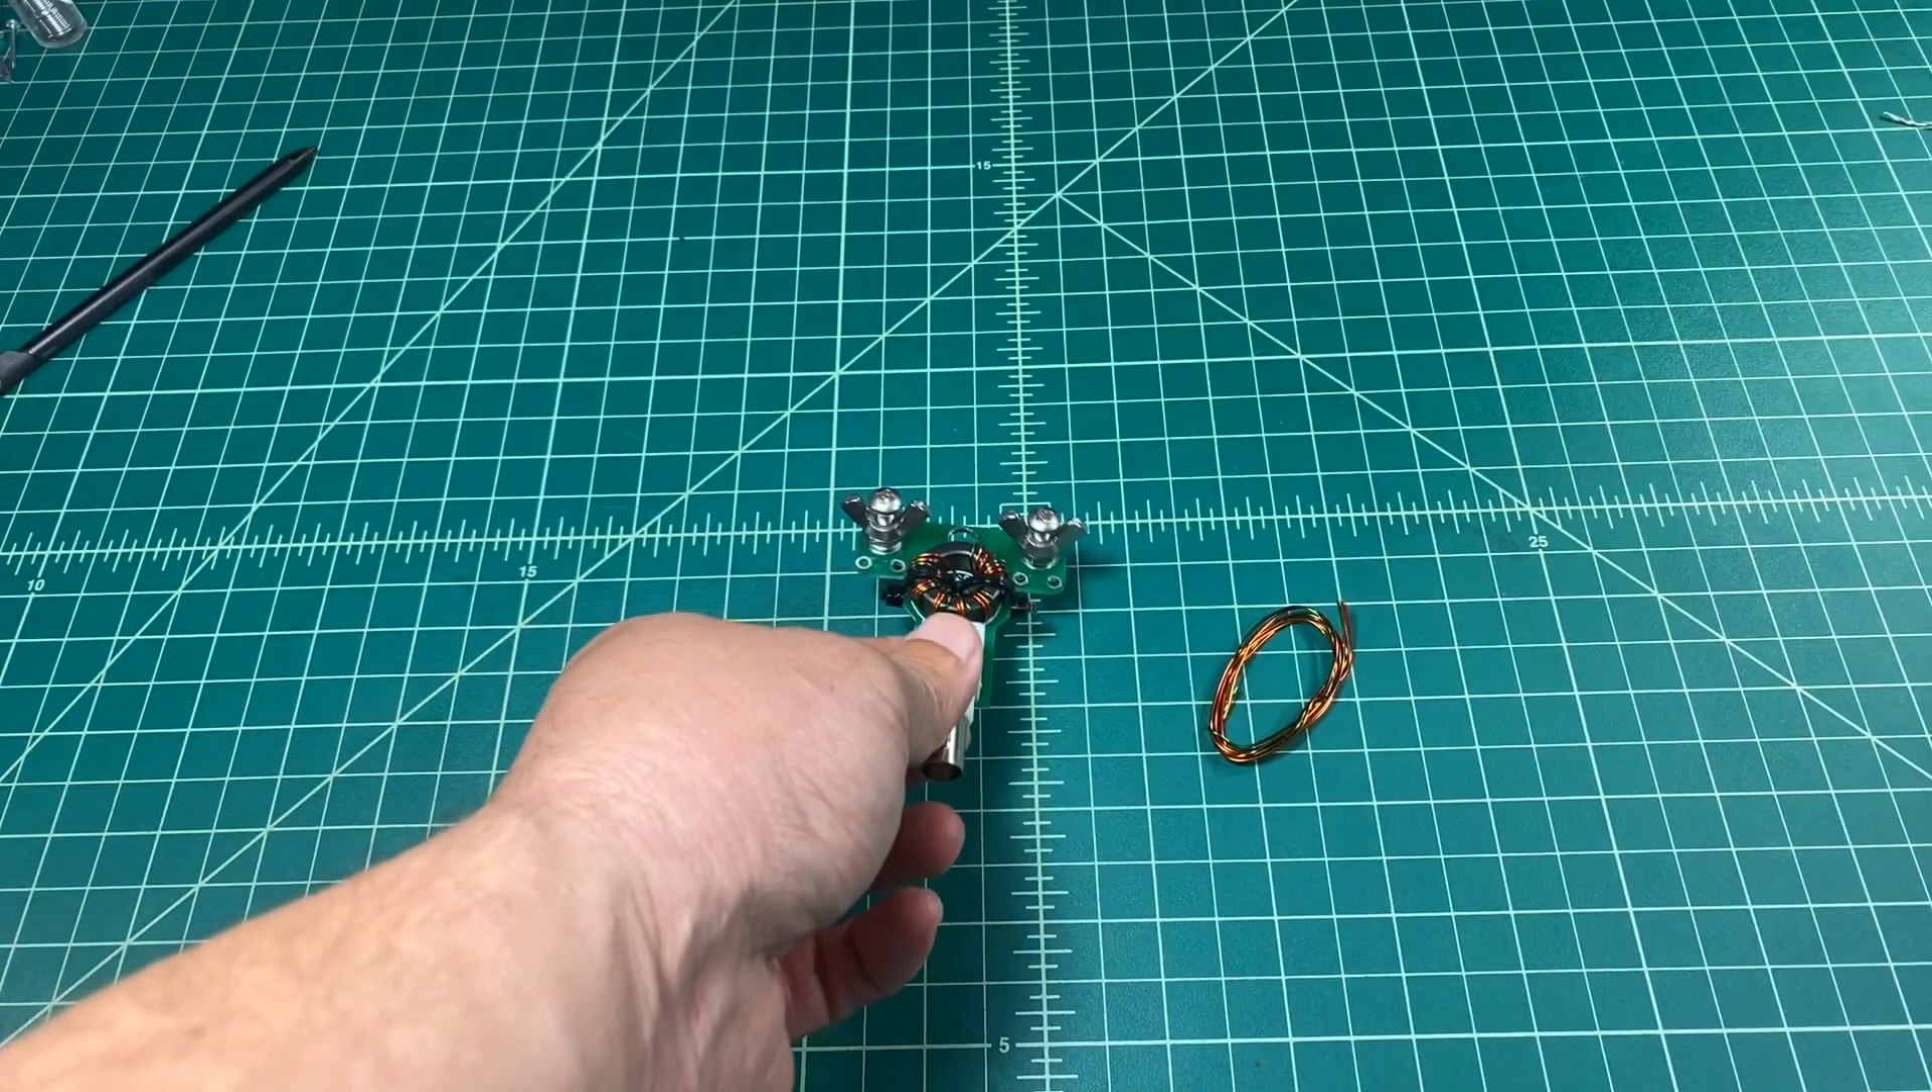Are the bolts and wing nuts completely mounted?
Yes.